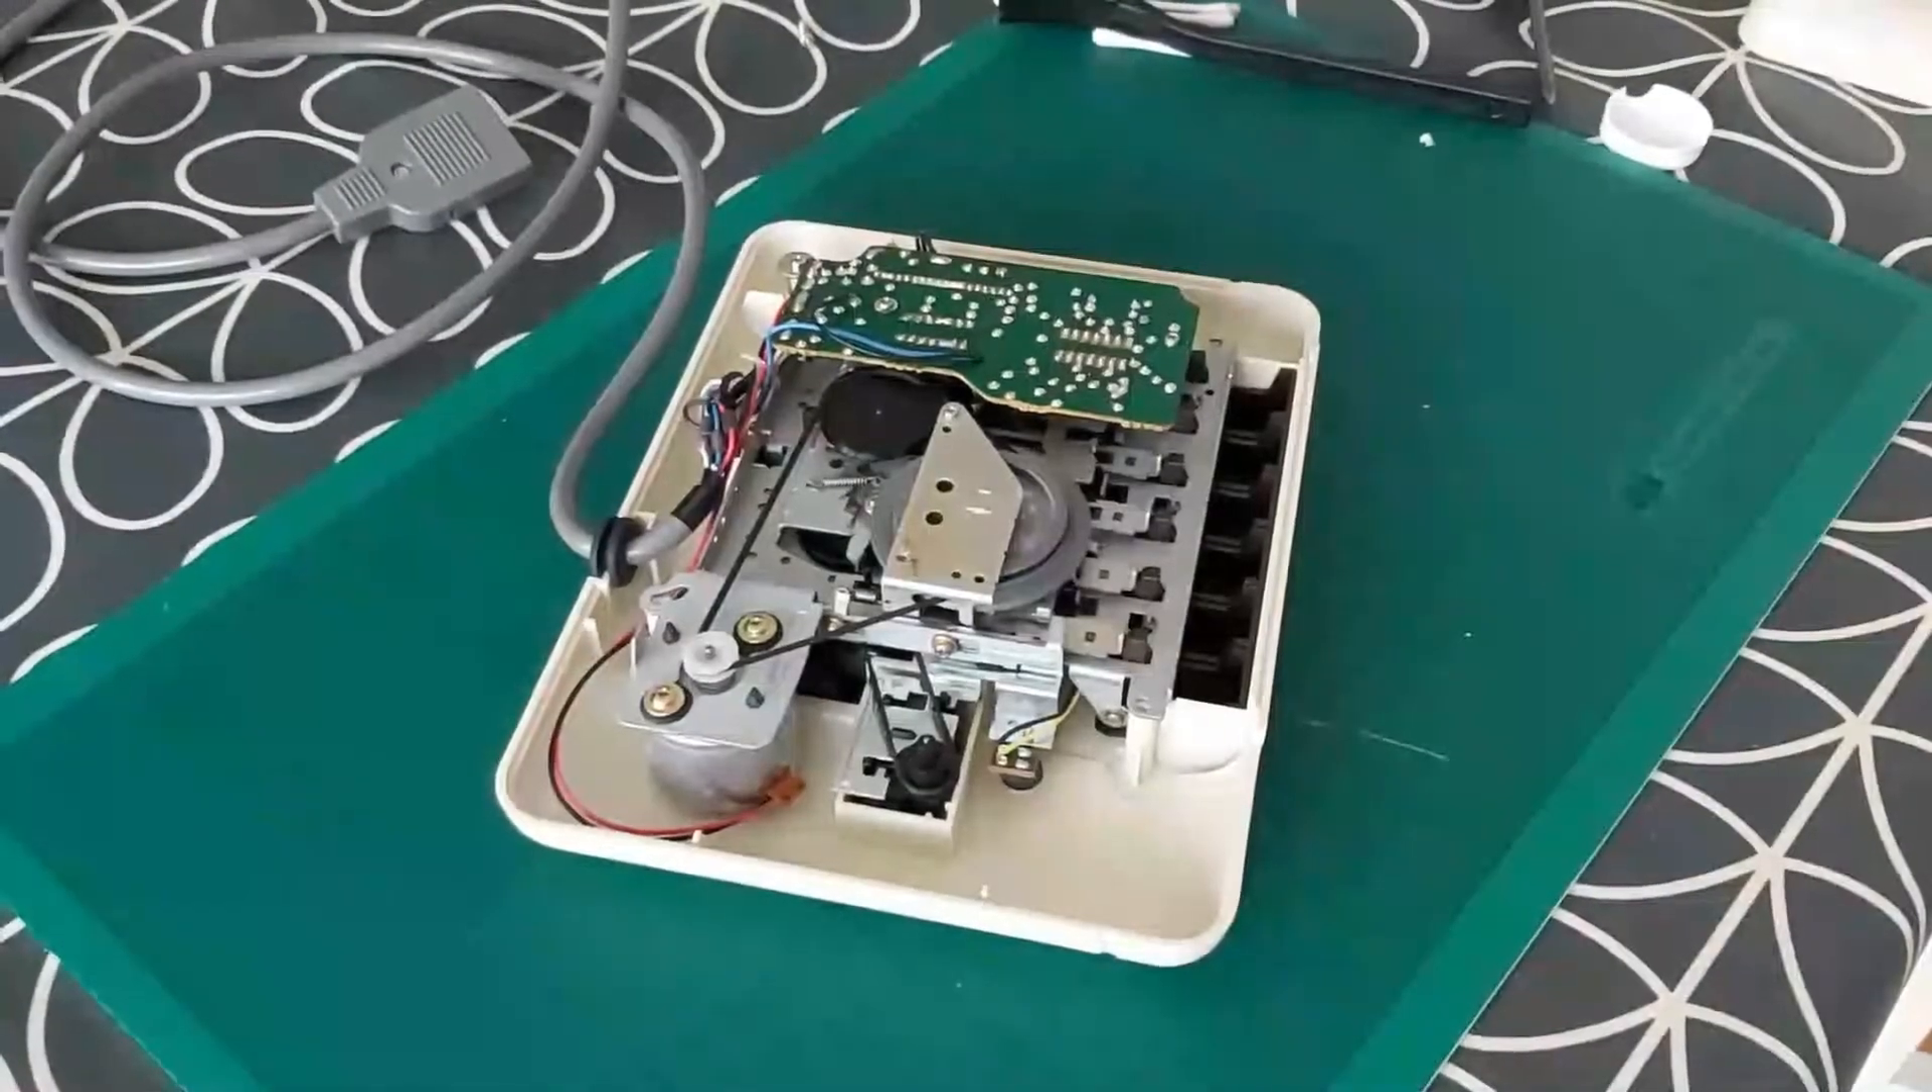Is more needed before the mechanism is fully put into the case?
No.